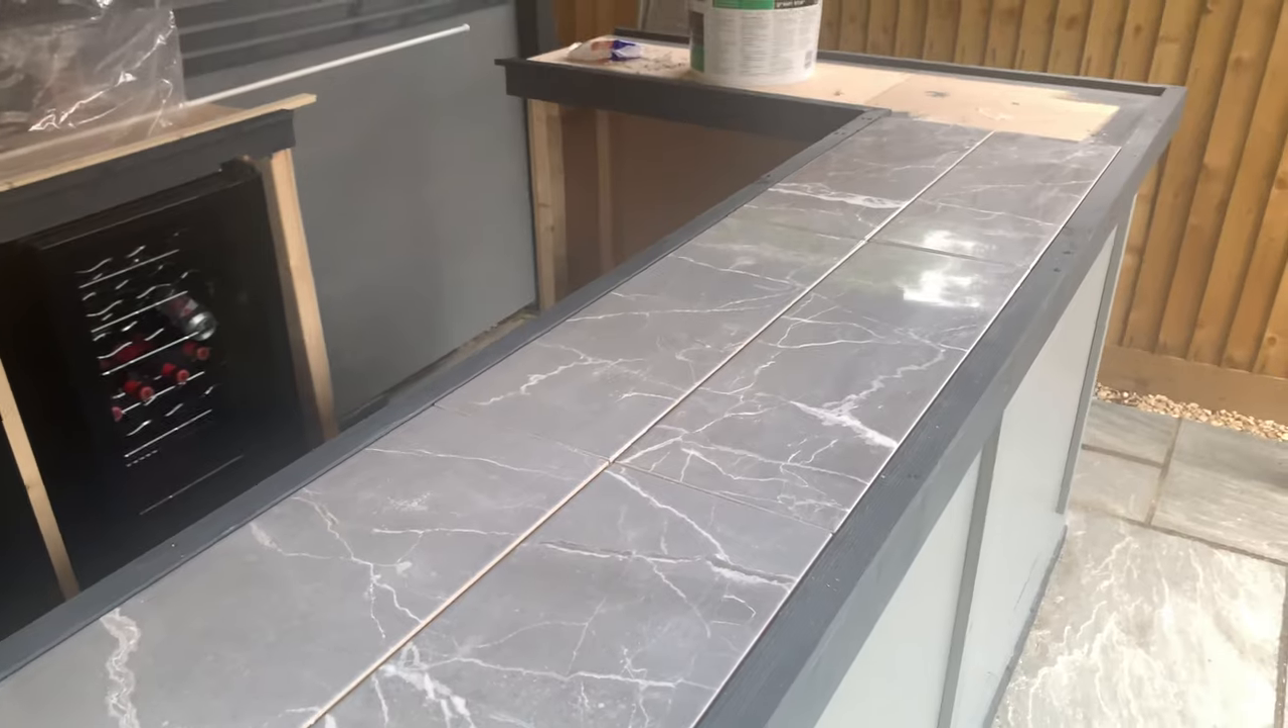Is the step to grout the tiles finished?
No.